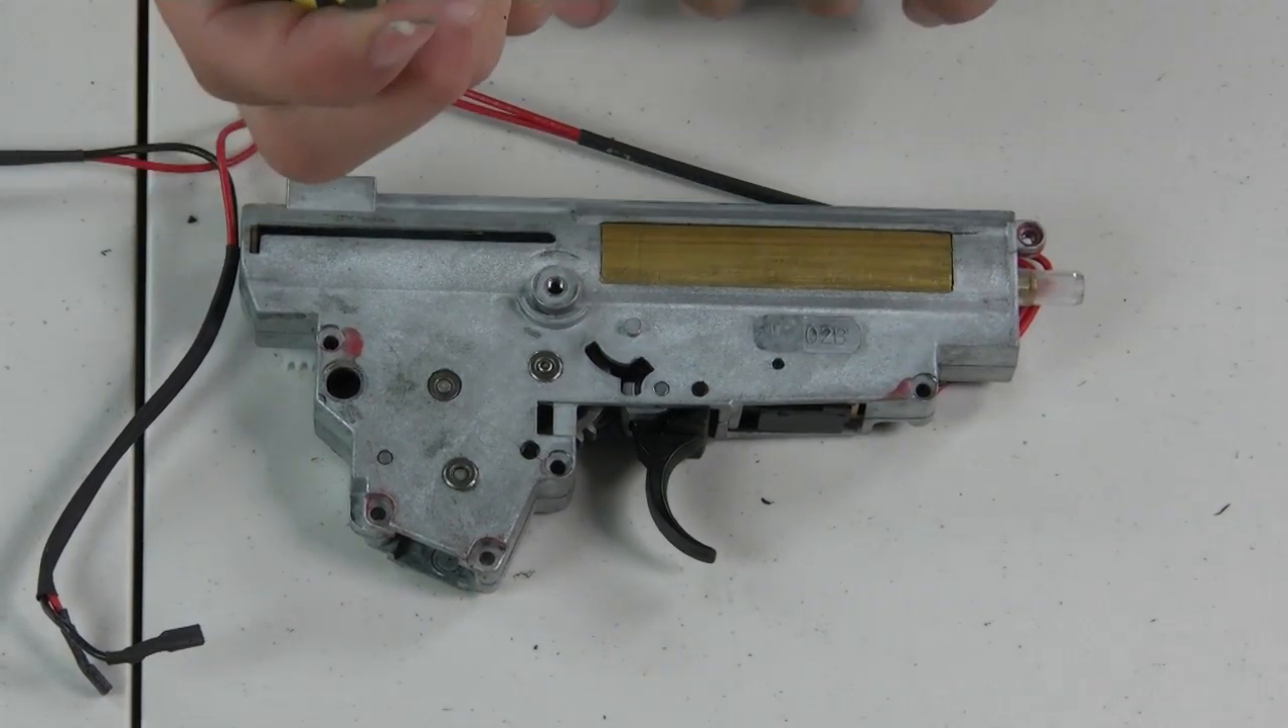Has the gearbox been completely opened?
No.